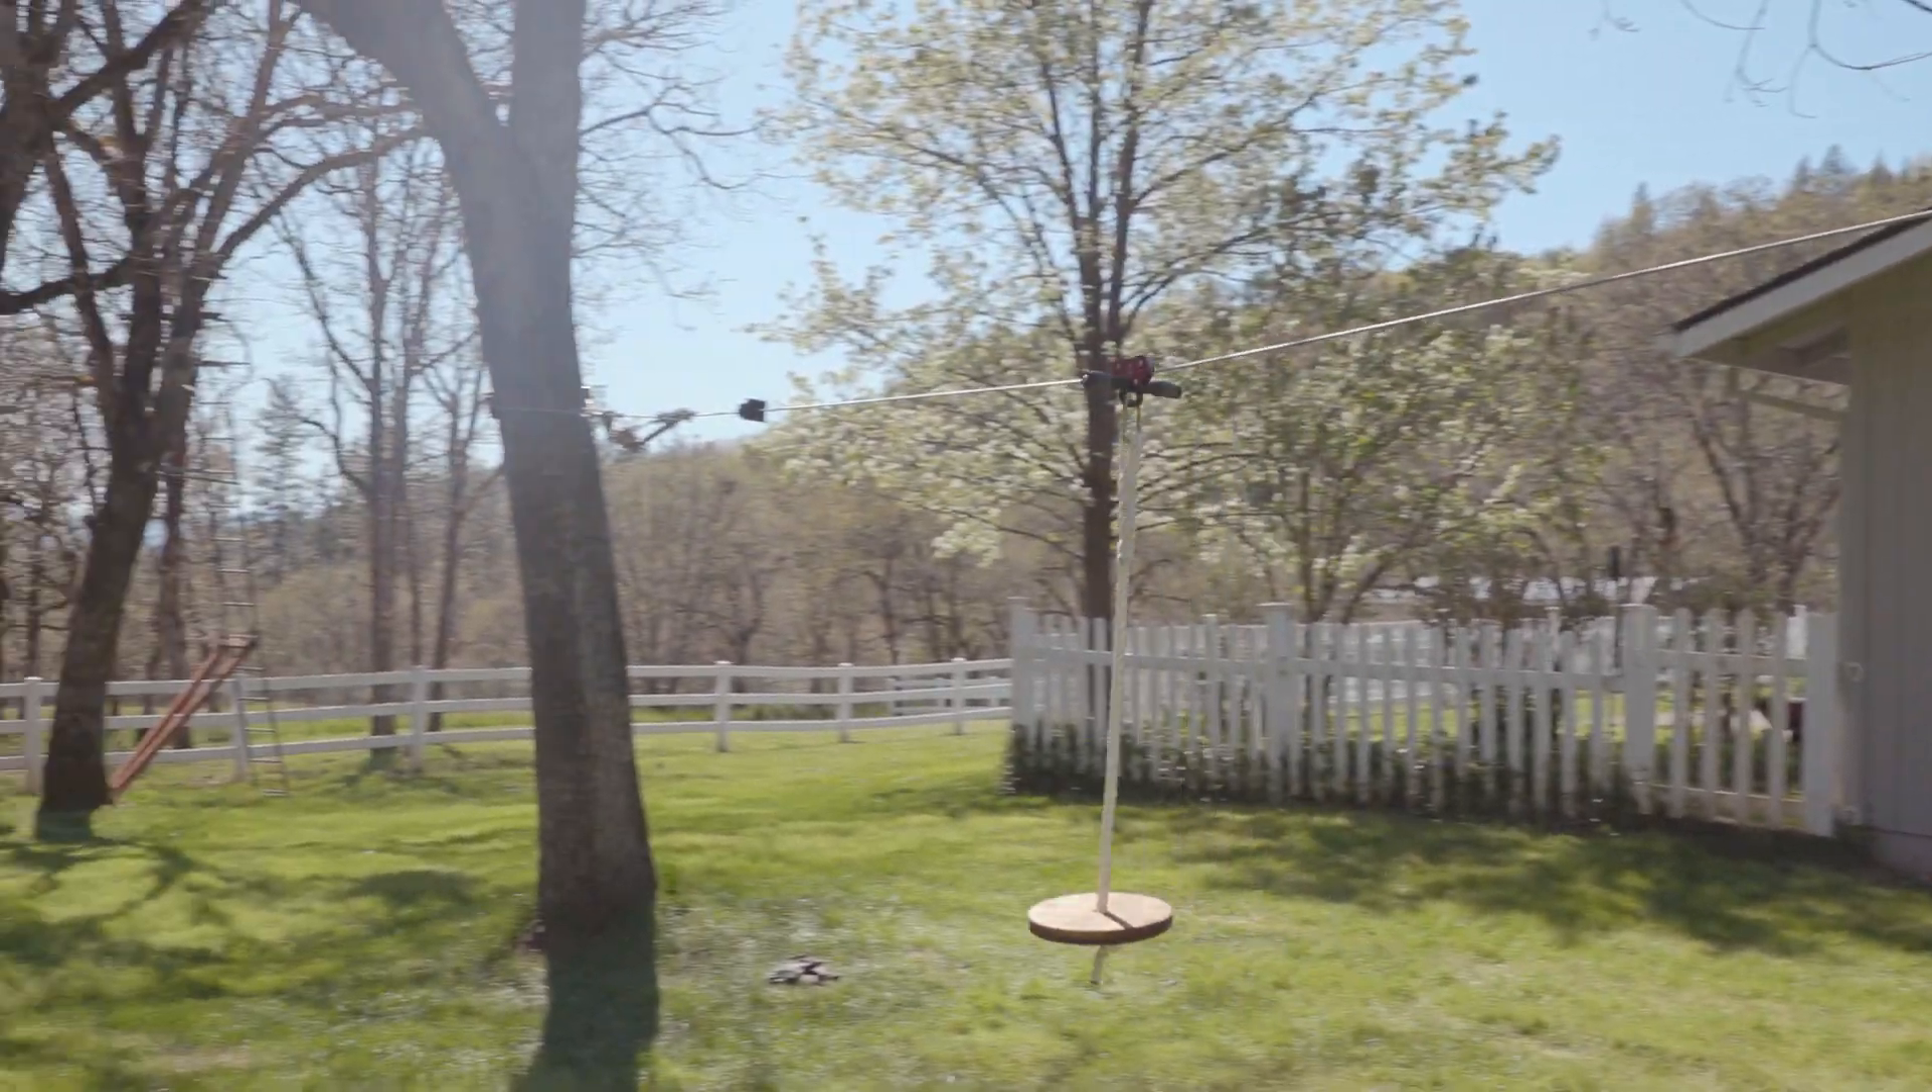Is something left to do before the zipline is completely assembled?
No.